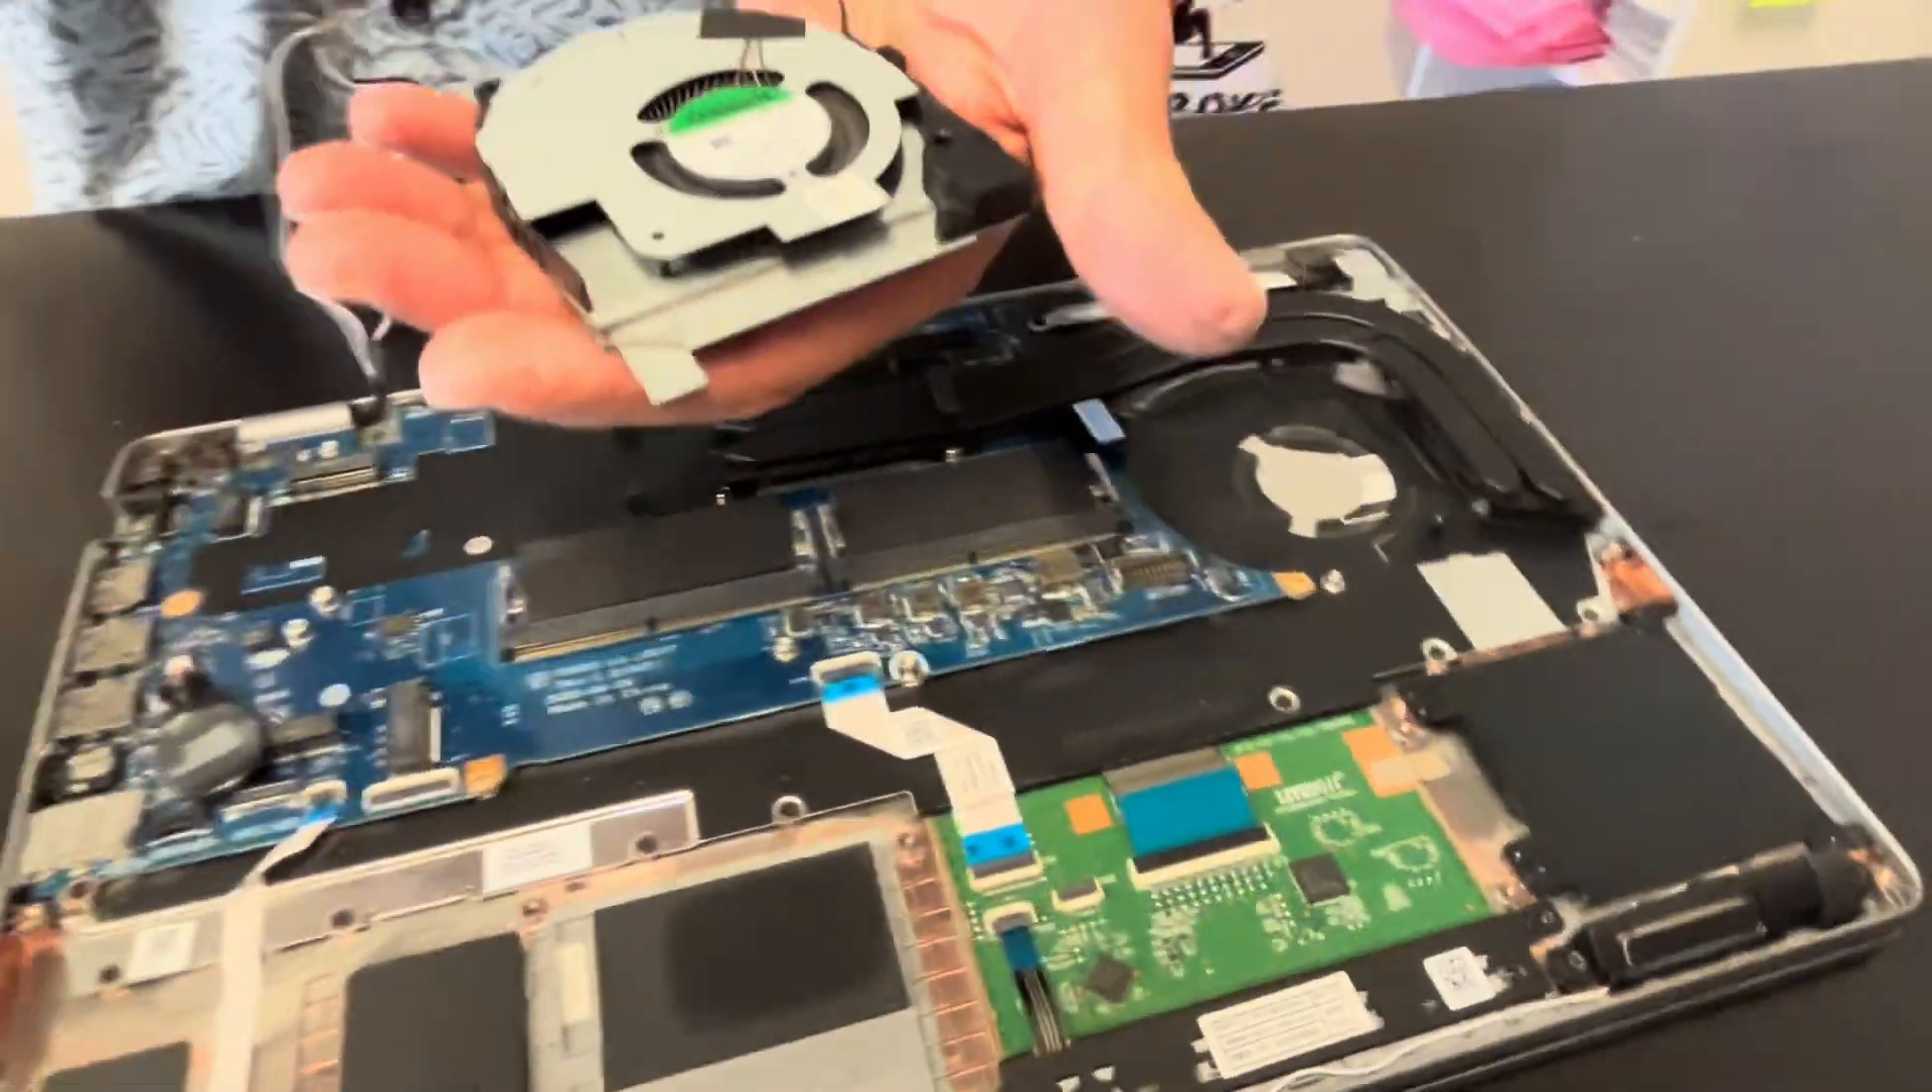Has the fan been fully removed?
Yes.